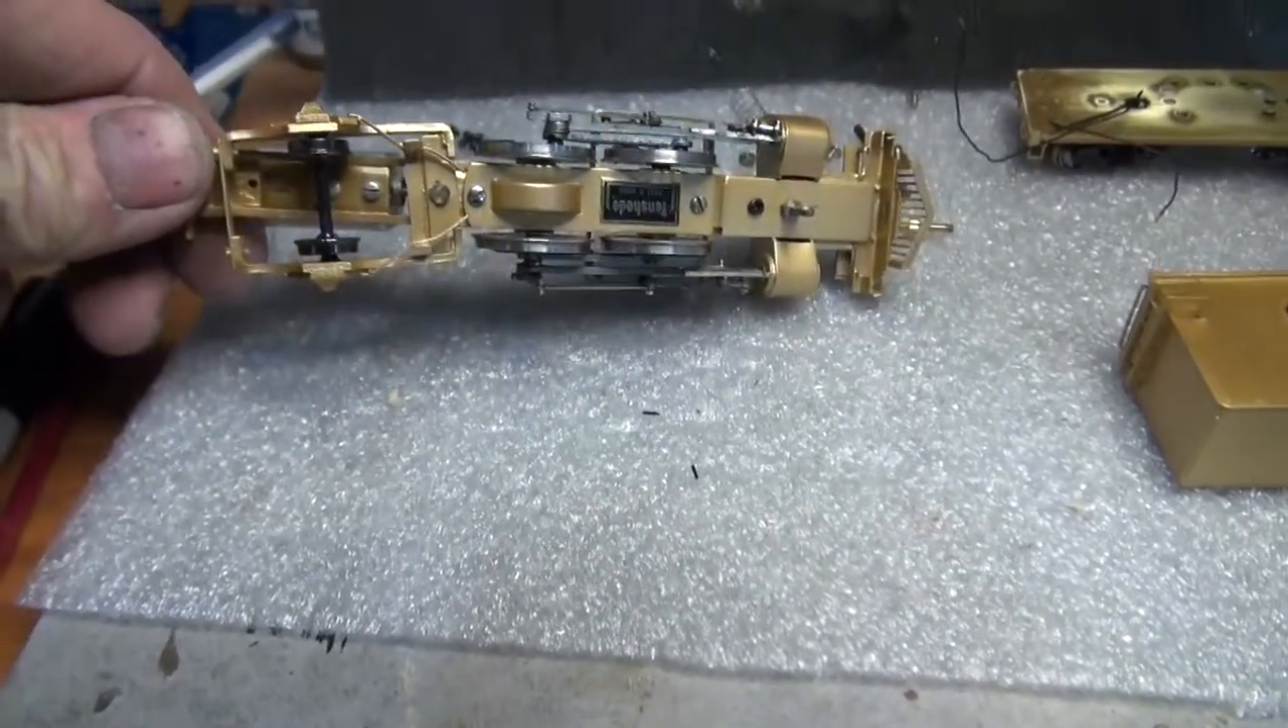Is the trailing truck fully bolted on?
Yes.